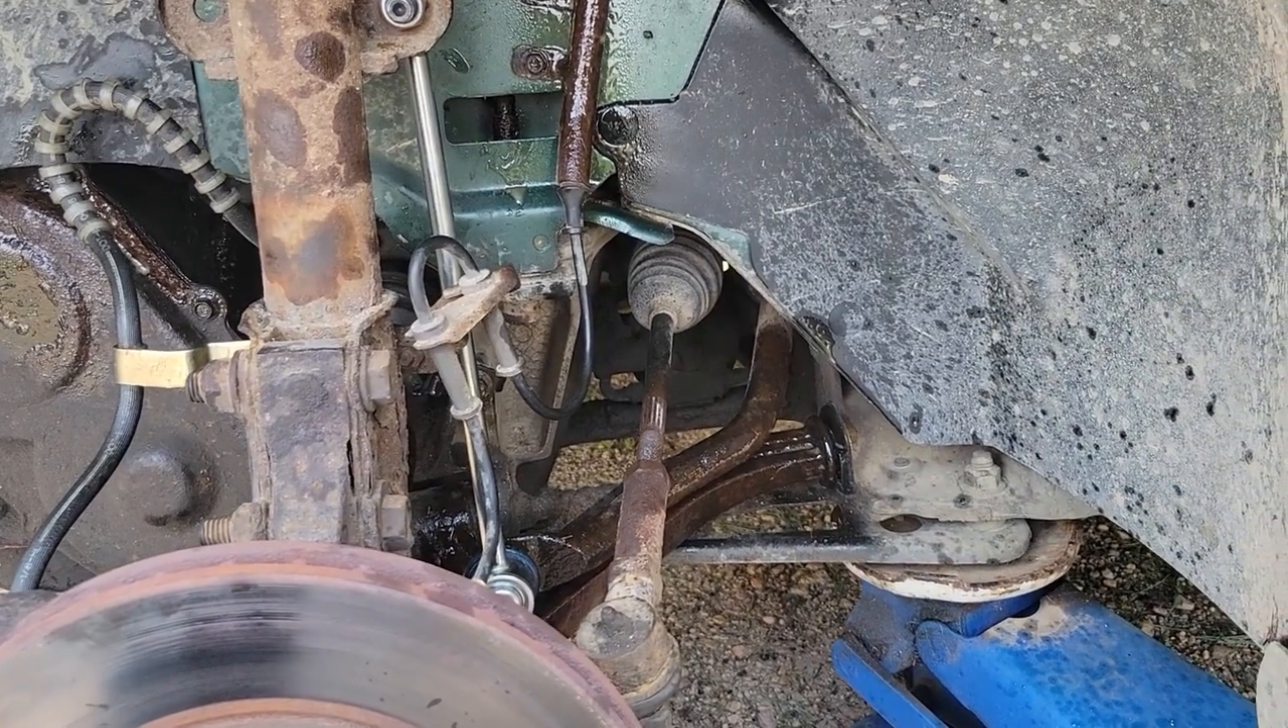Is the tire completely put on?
No.